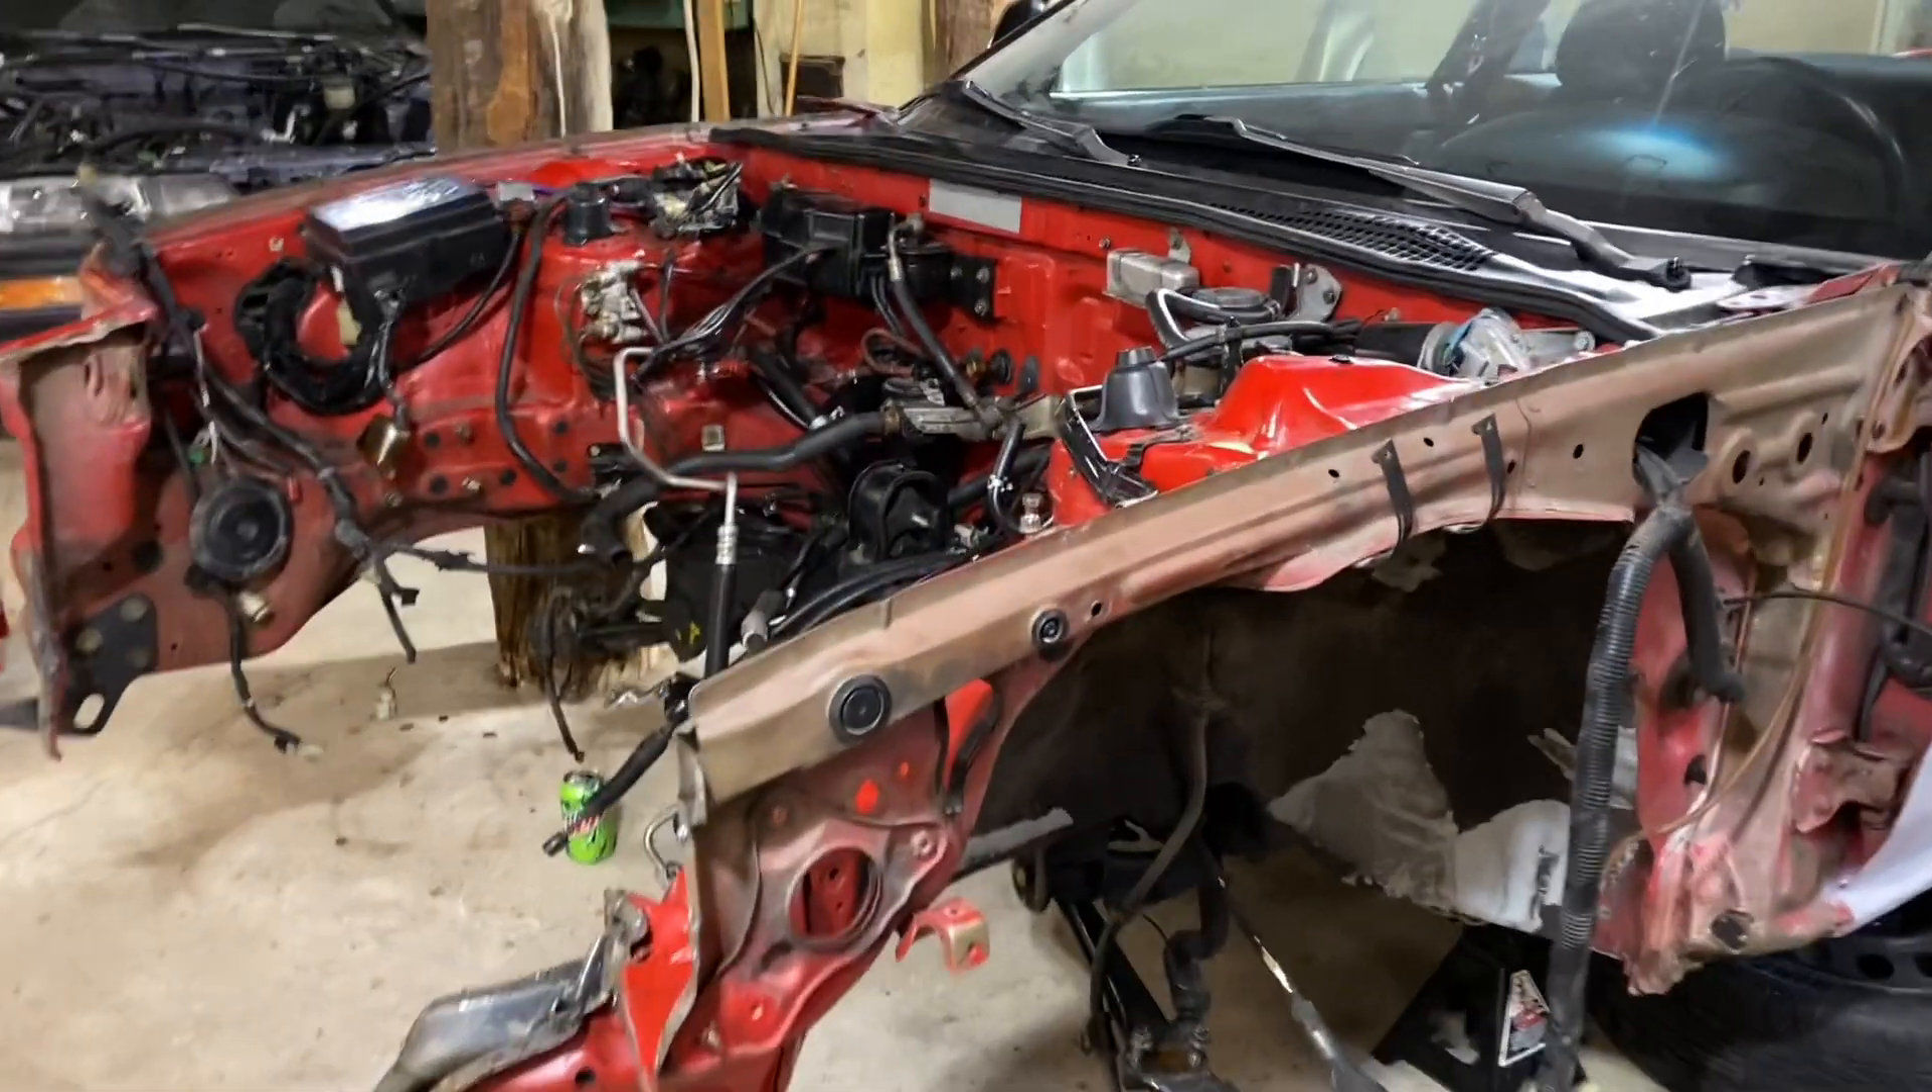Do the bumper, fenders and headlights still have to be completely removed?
No.